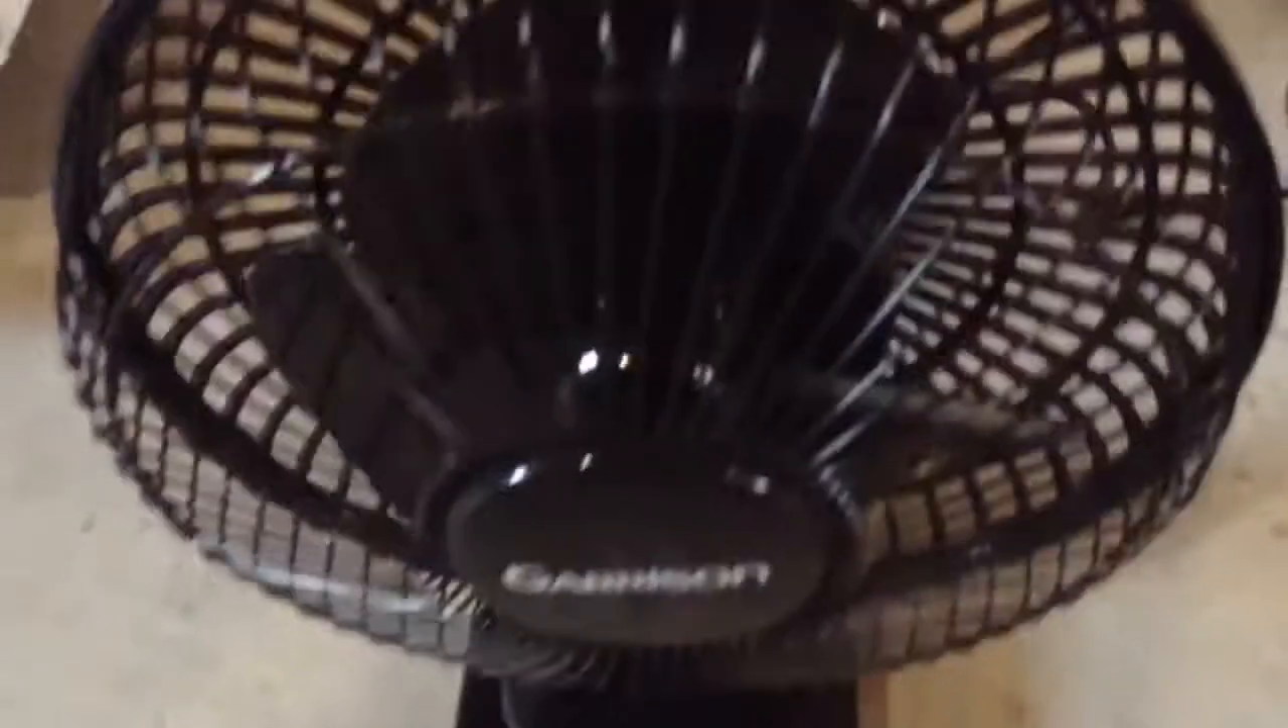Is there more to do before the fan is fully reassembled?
No.